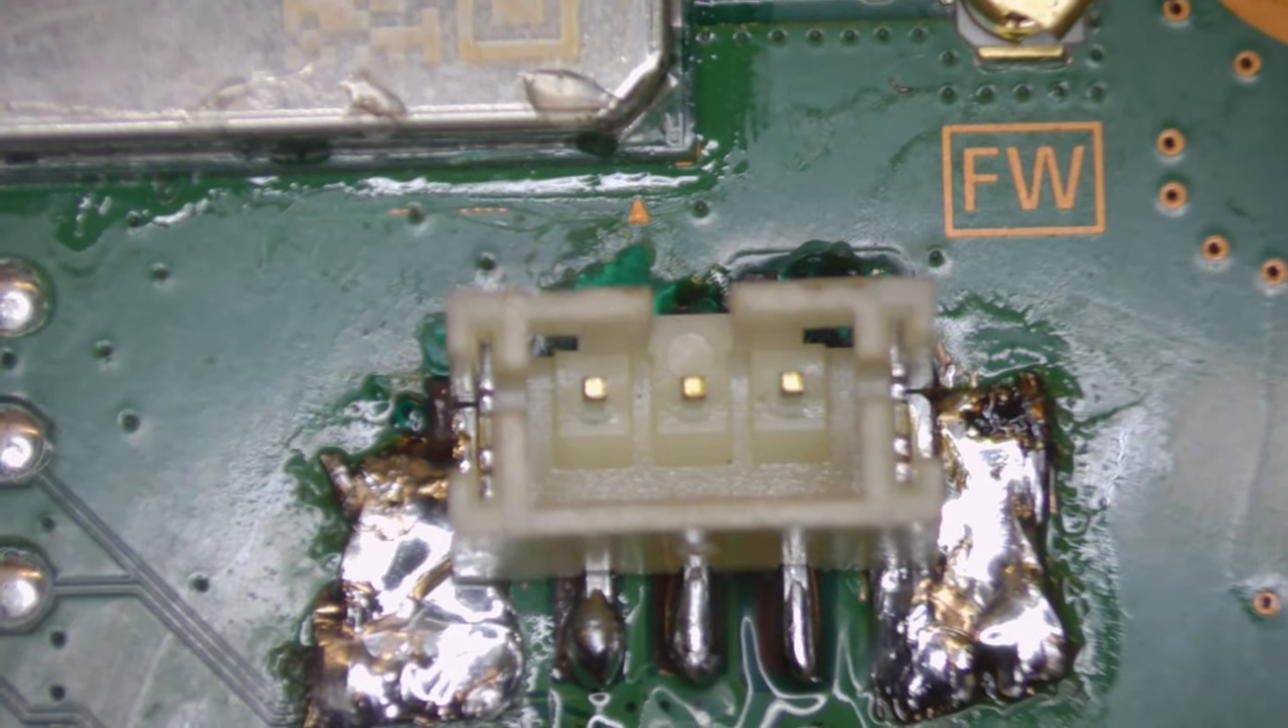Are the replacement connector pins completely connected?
Yes.